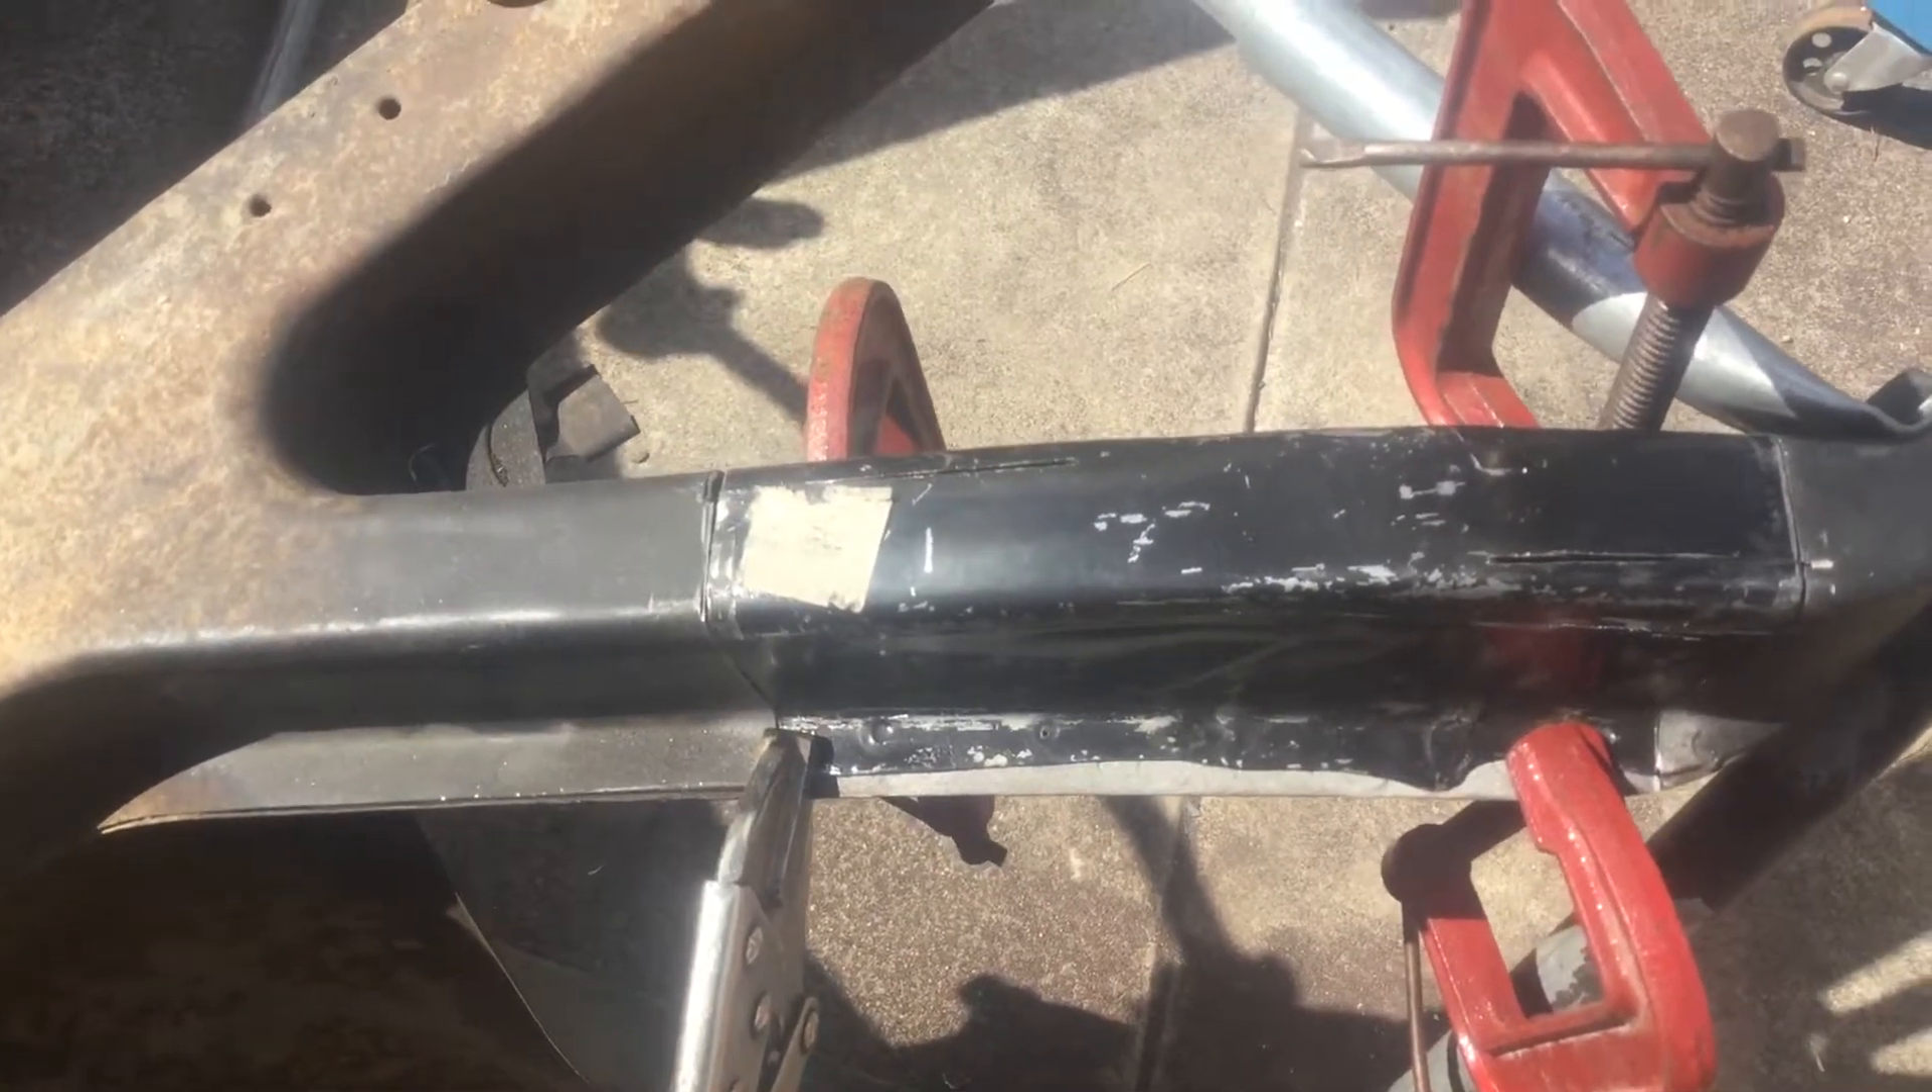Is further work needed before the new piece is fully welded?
Yes.